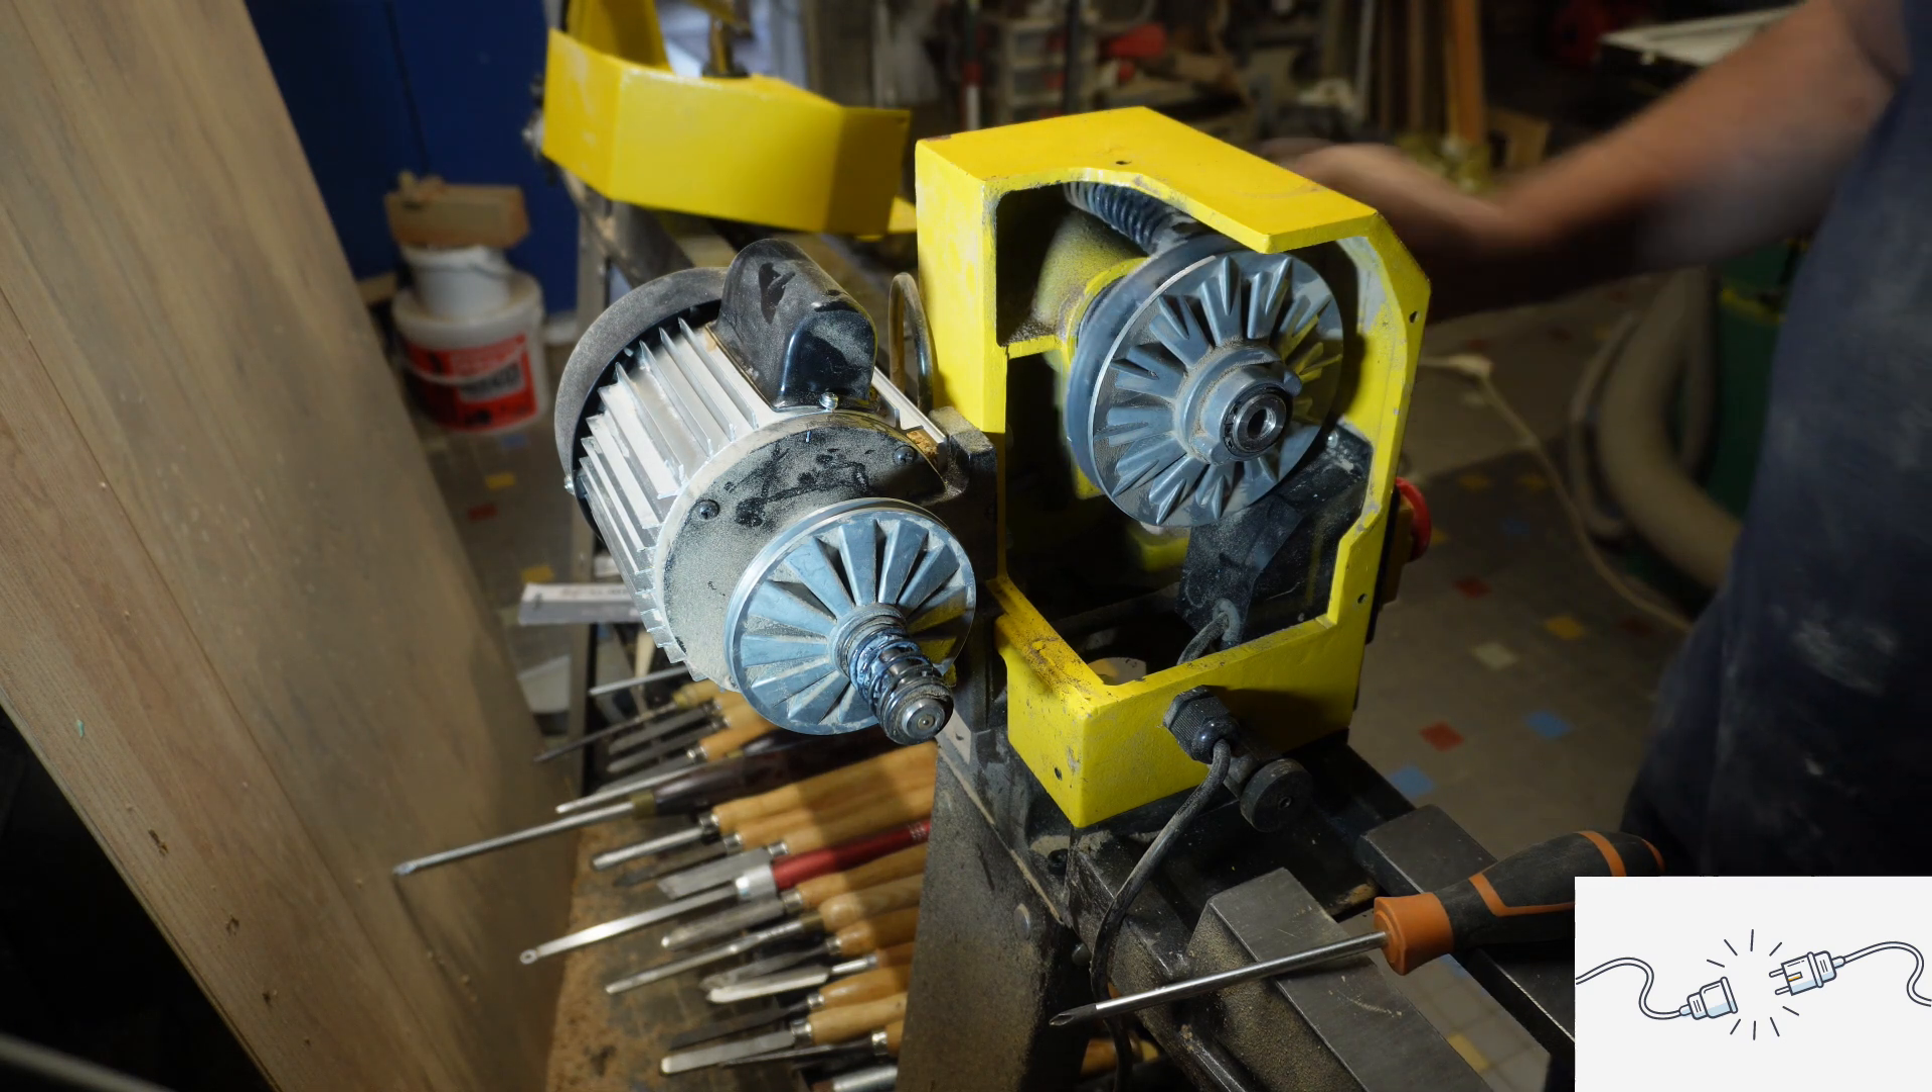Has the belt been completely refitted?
No.